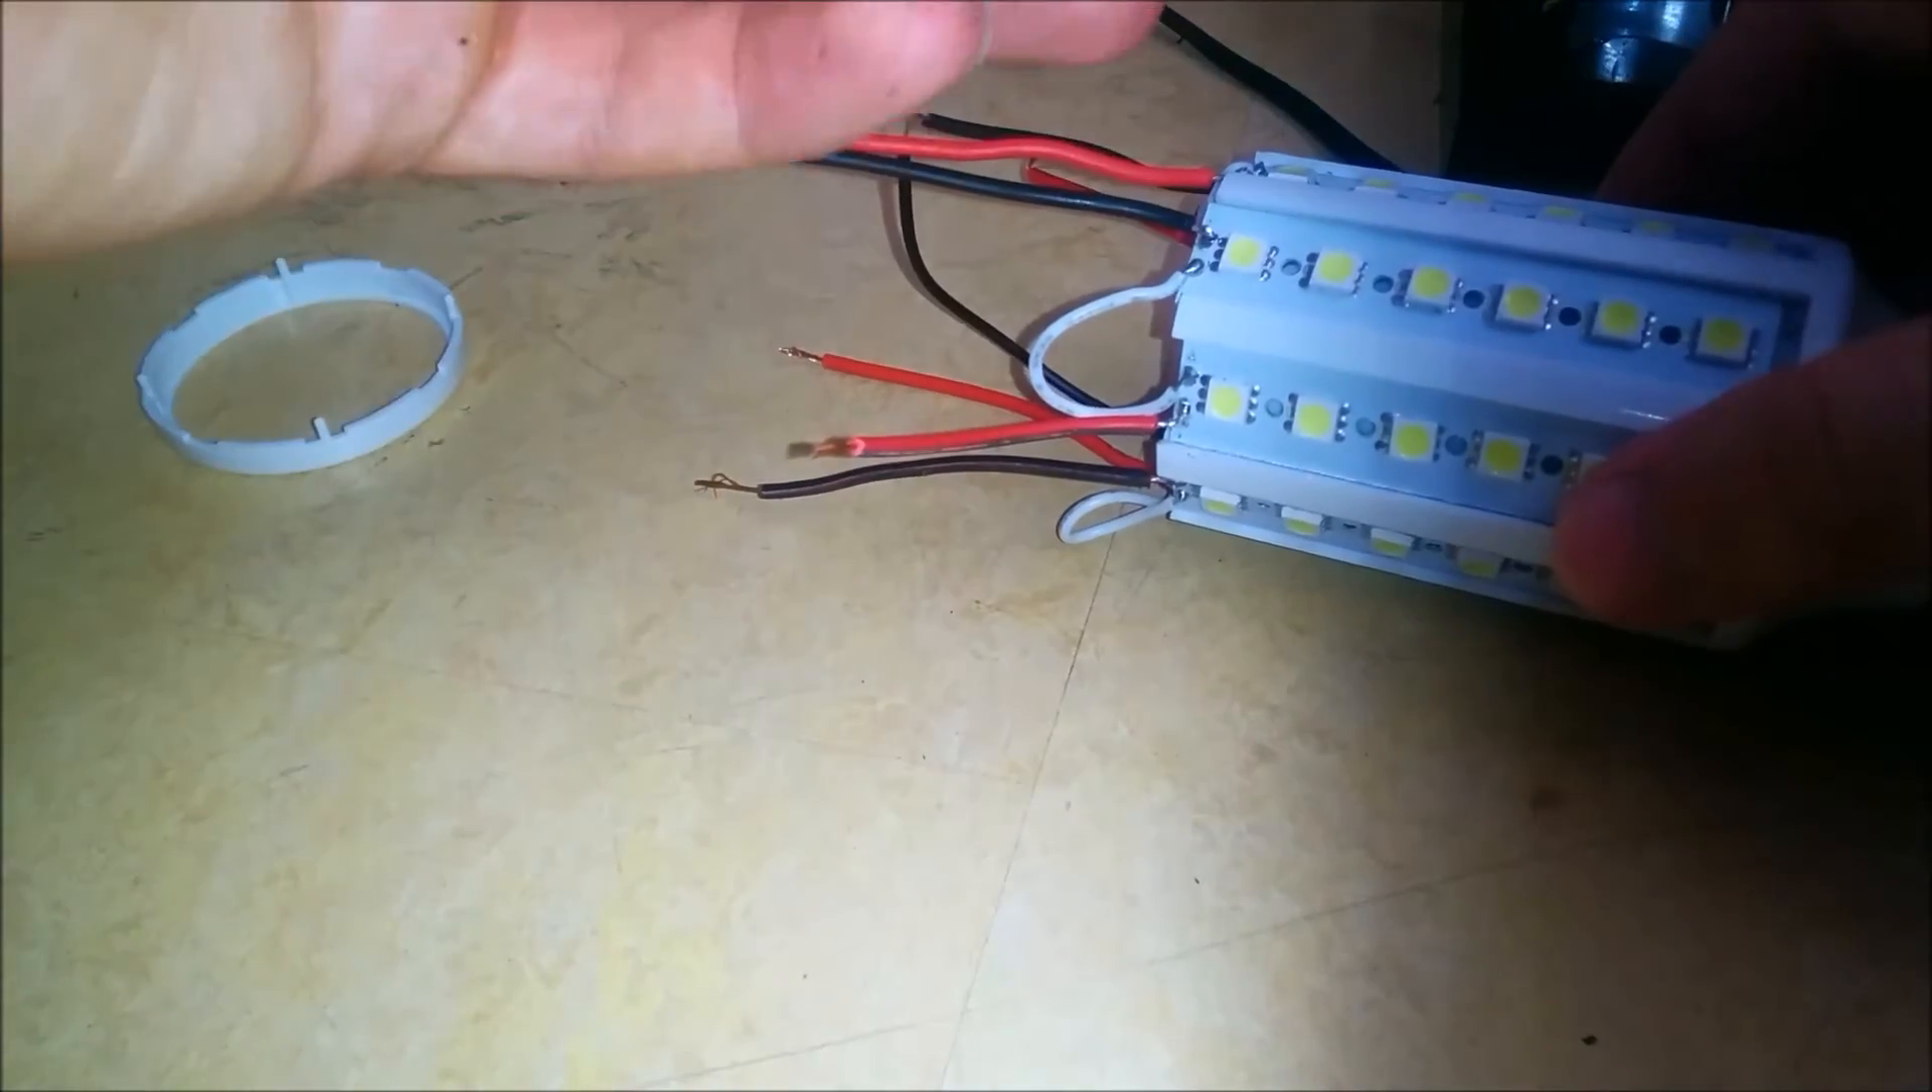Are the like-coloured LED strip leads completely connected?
No.